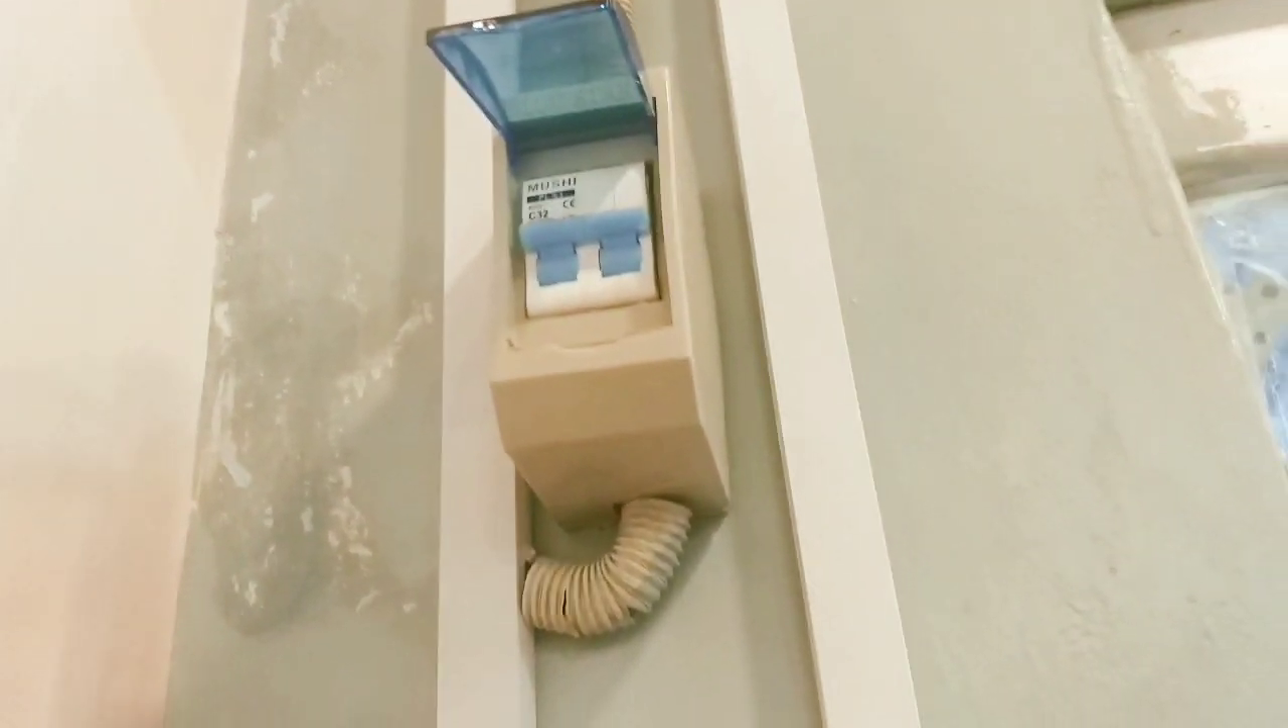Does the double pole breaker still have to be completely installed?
No.